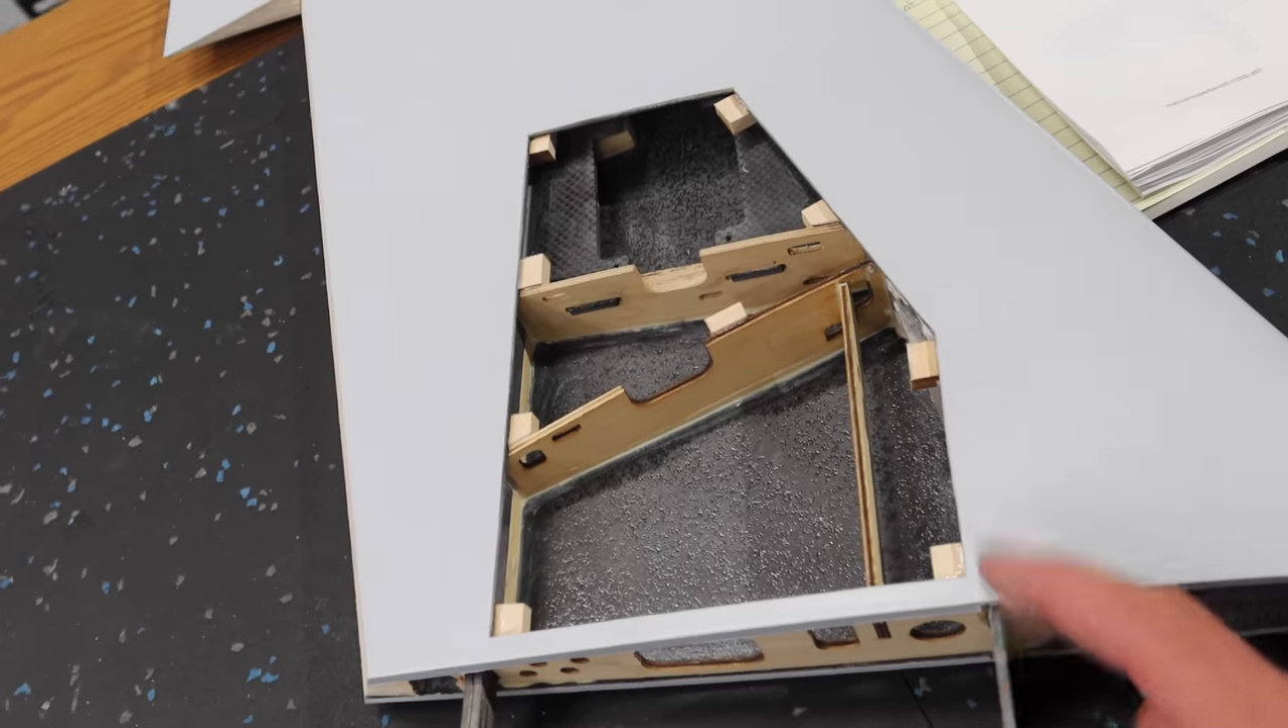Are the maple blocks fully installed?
Yes.